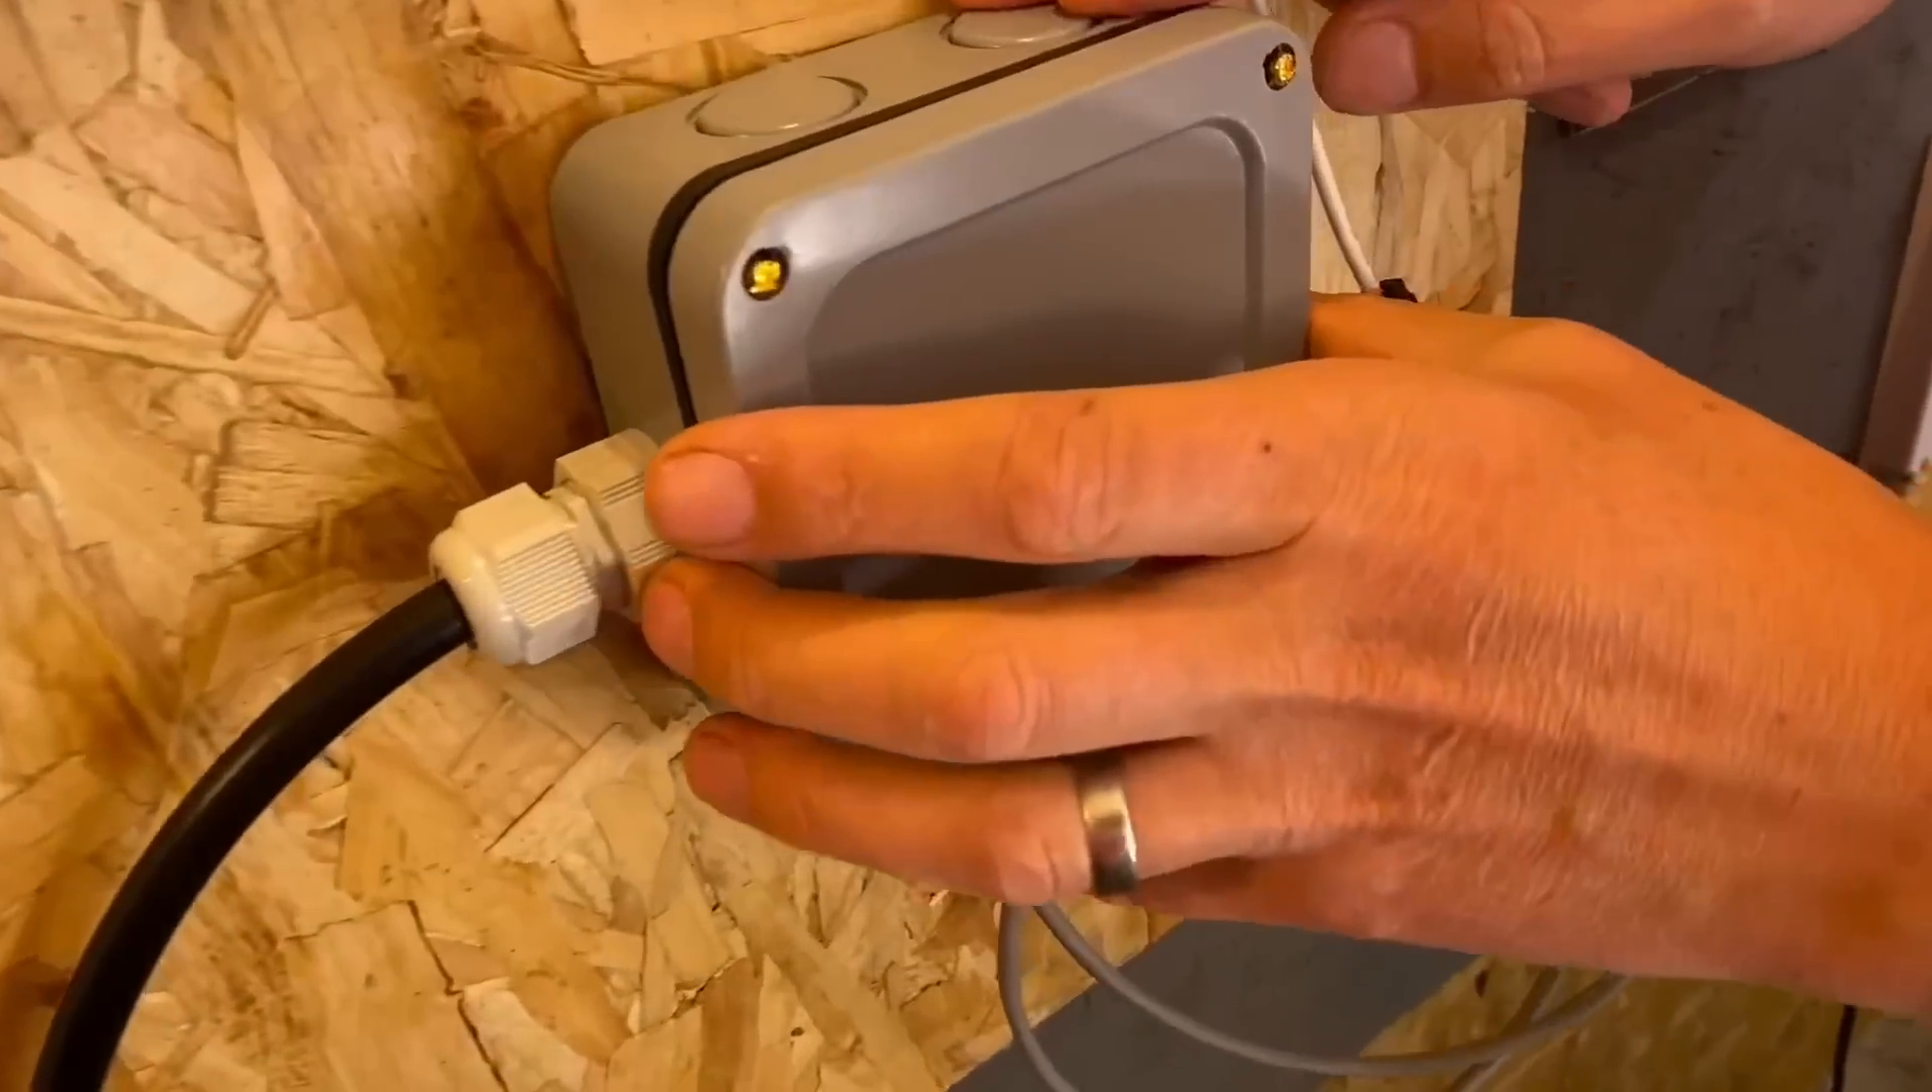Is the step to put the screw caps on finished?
No.